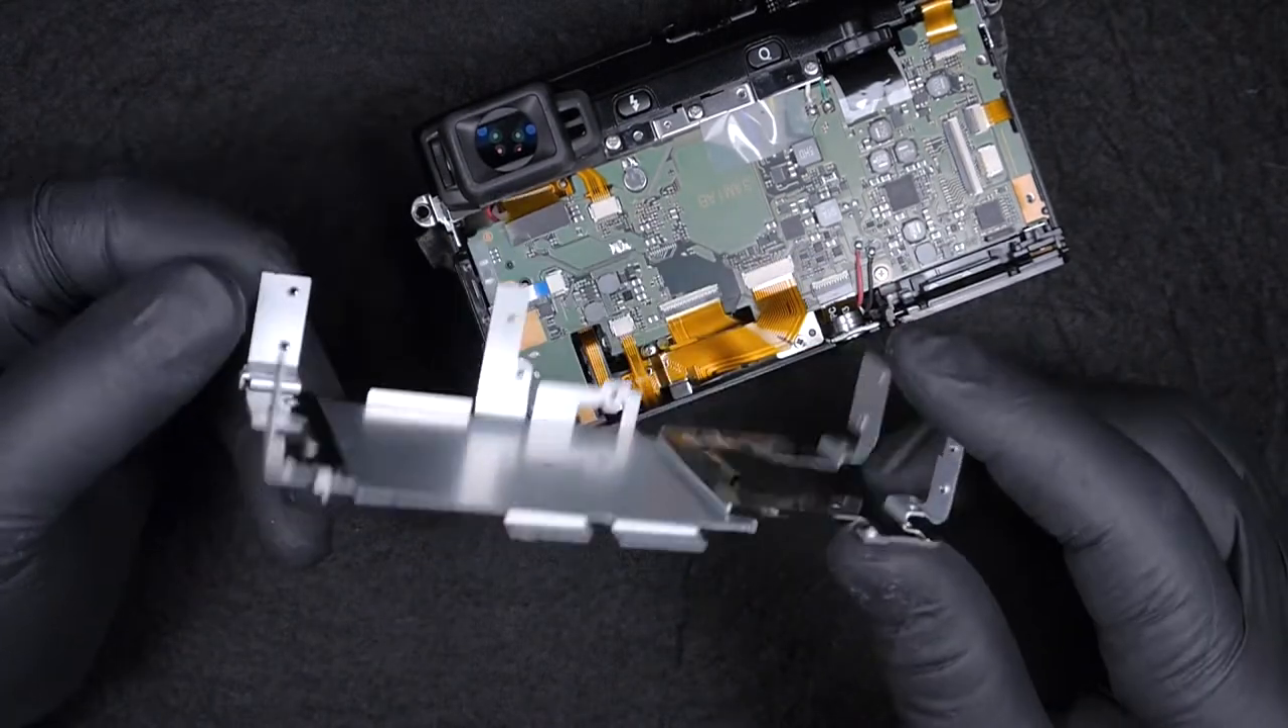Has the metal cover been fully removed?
Yes.